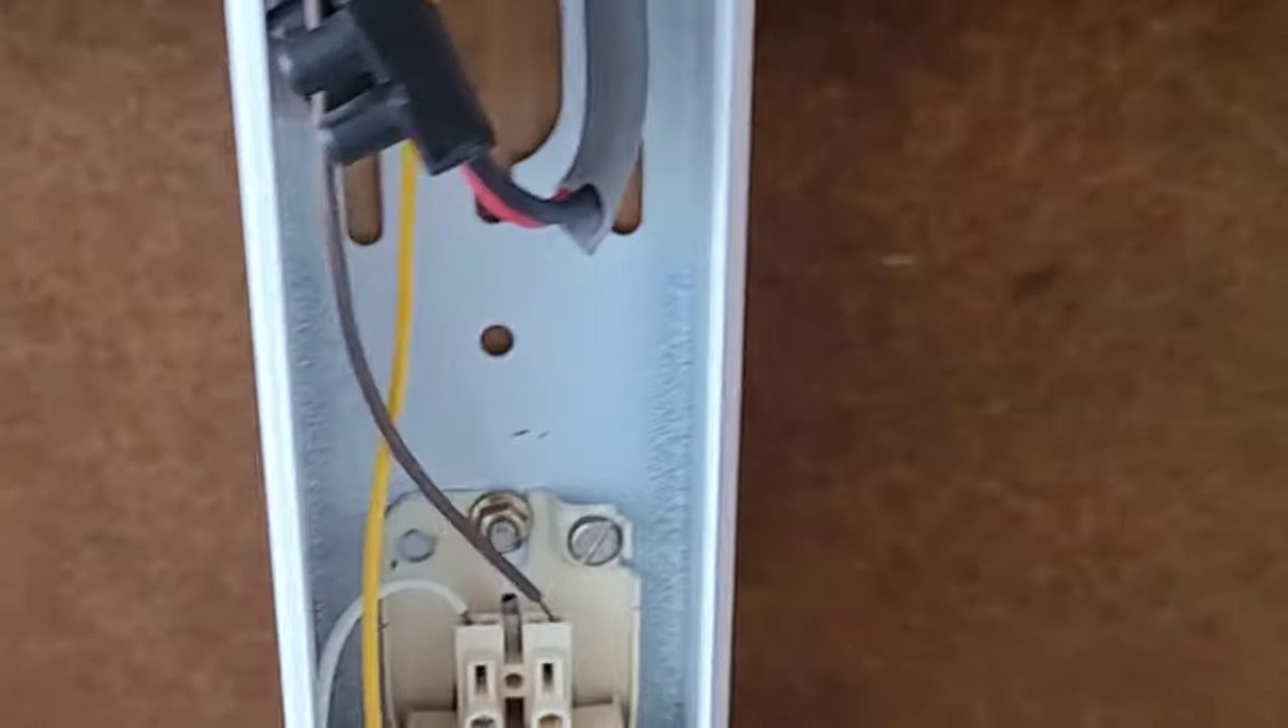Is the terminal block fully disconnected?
No.